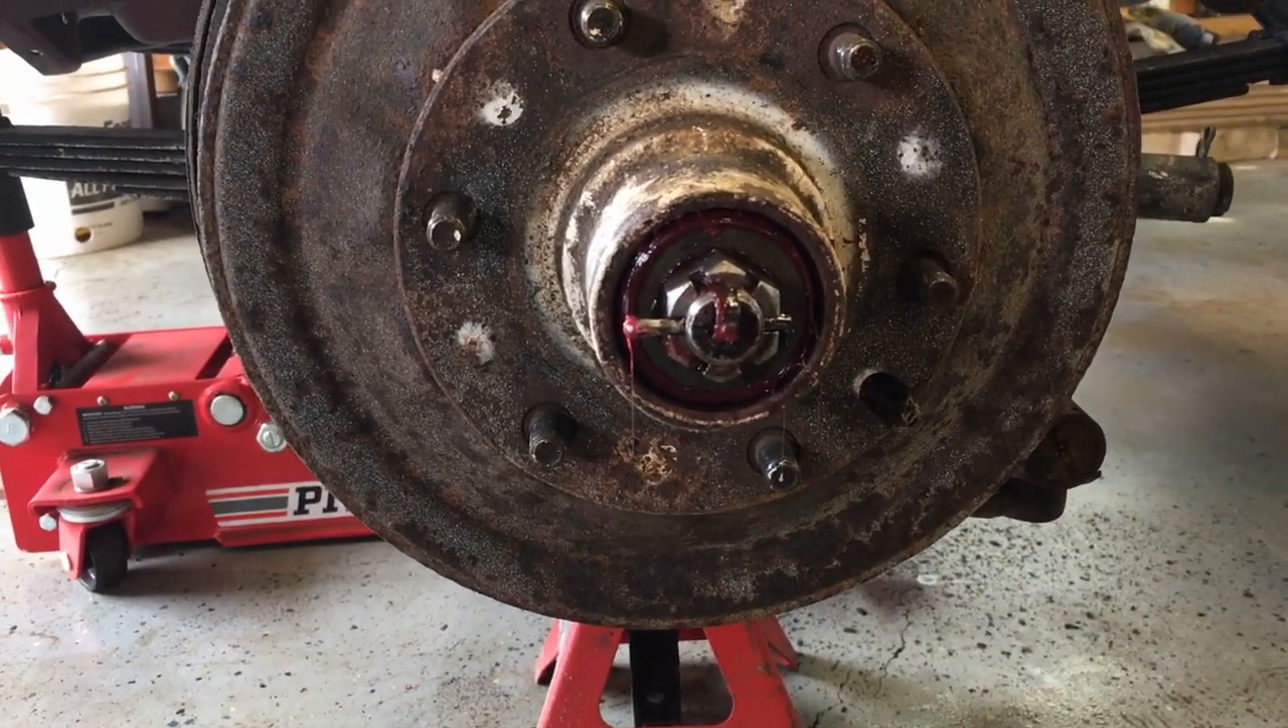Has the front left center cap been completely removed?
Yes.